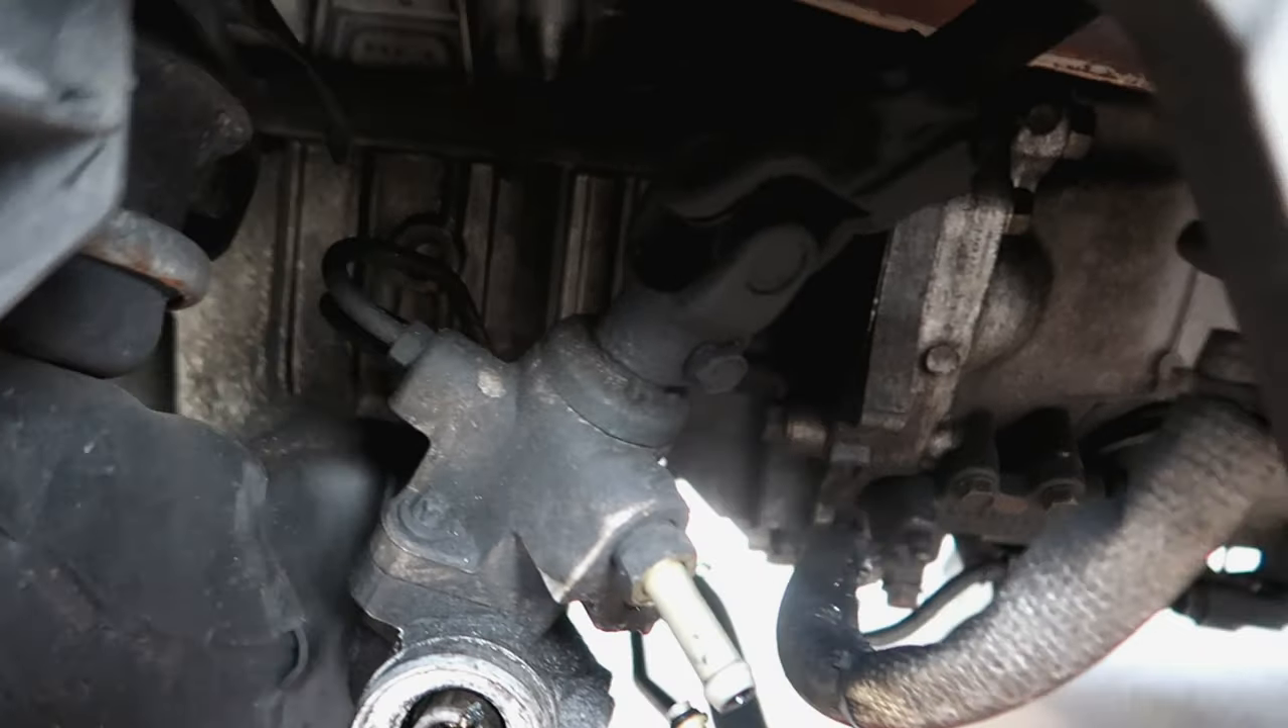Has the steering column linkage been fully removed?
No.